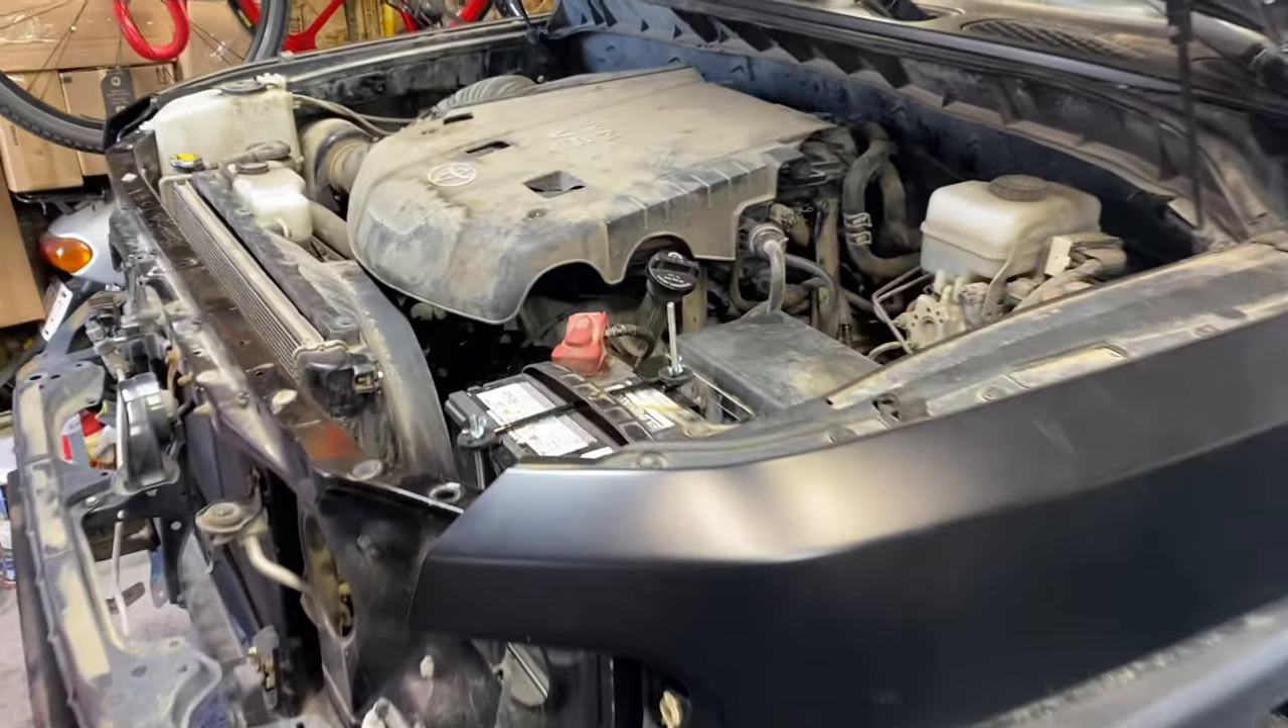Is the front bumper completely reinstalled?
No.